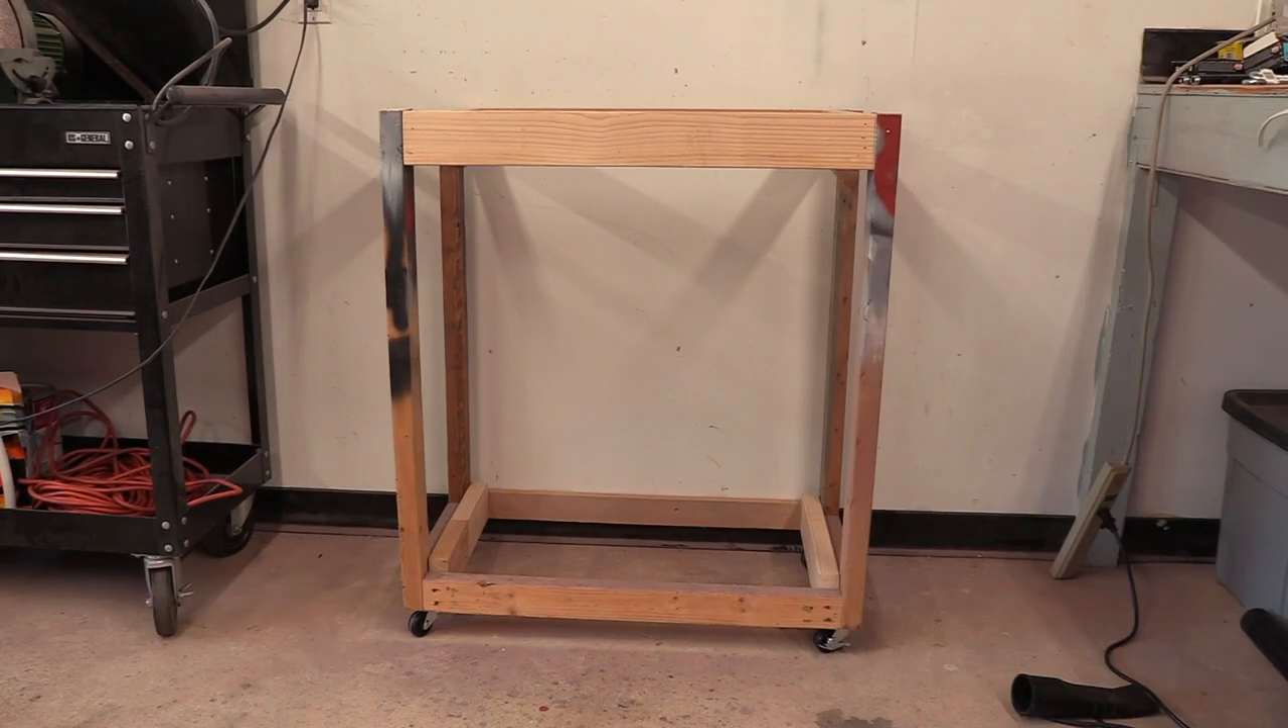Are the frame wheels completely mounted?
Yes.